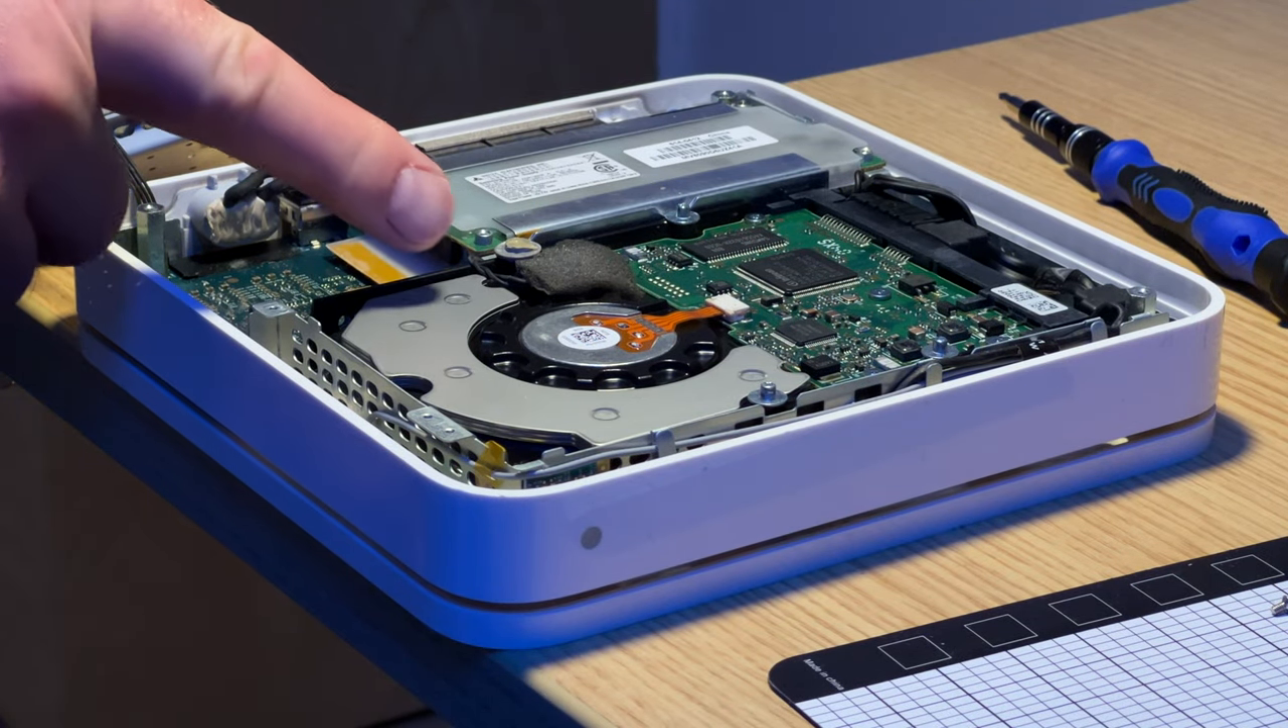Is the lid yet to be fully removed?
No.